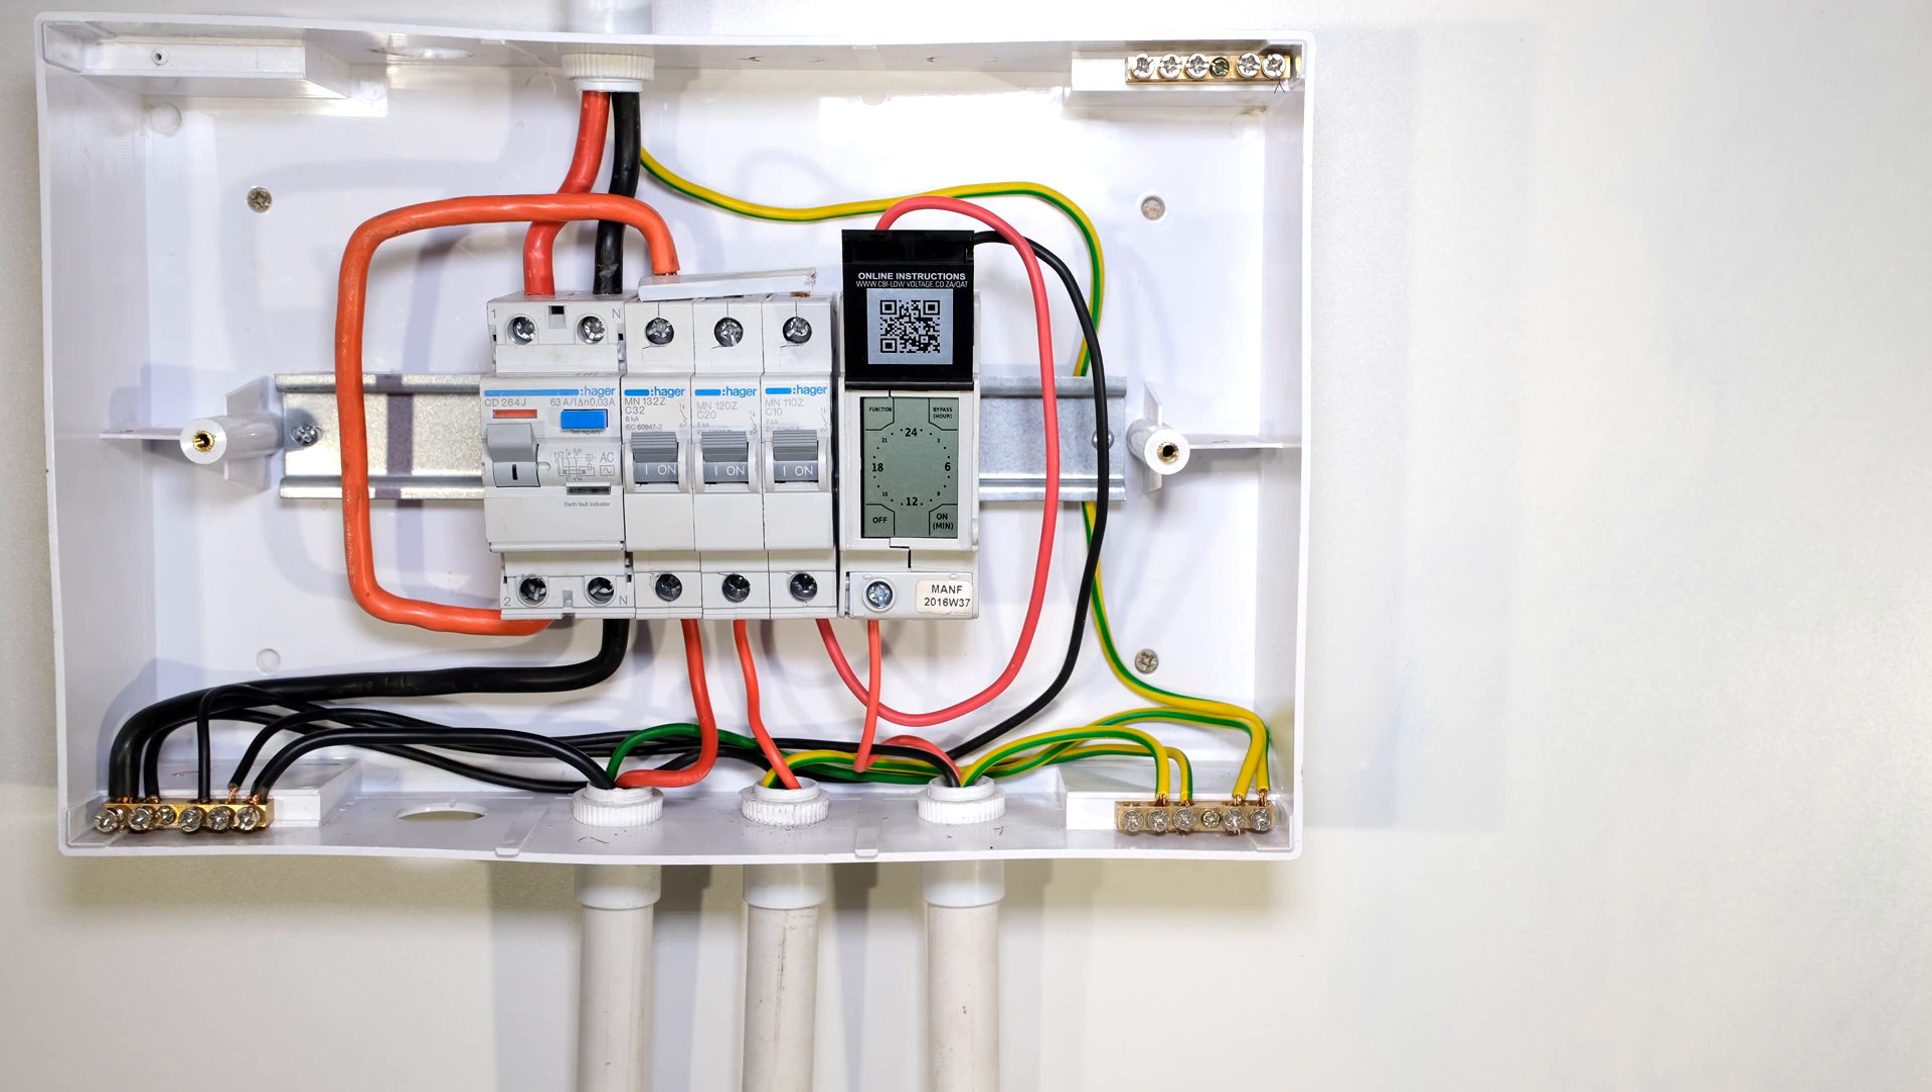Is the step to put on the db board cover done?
No.